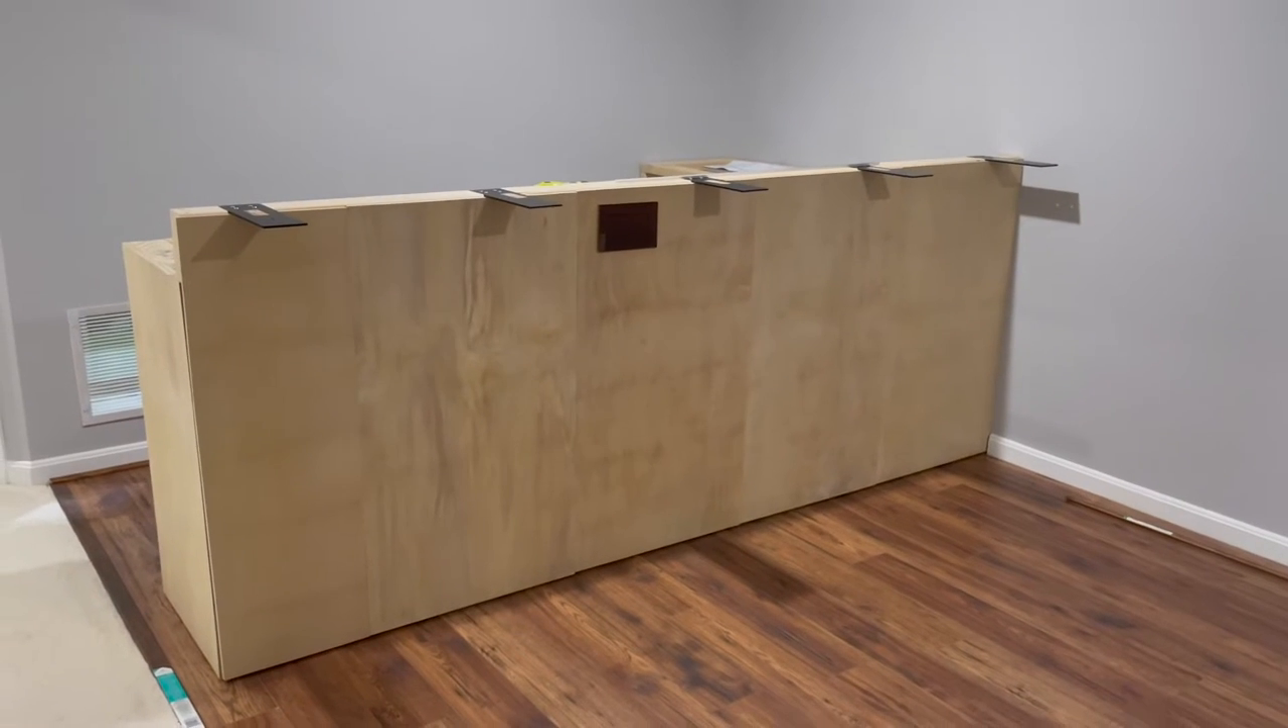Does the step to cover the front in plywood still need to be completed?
No.